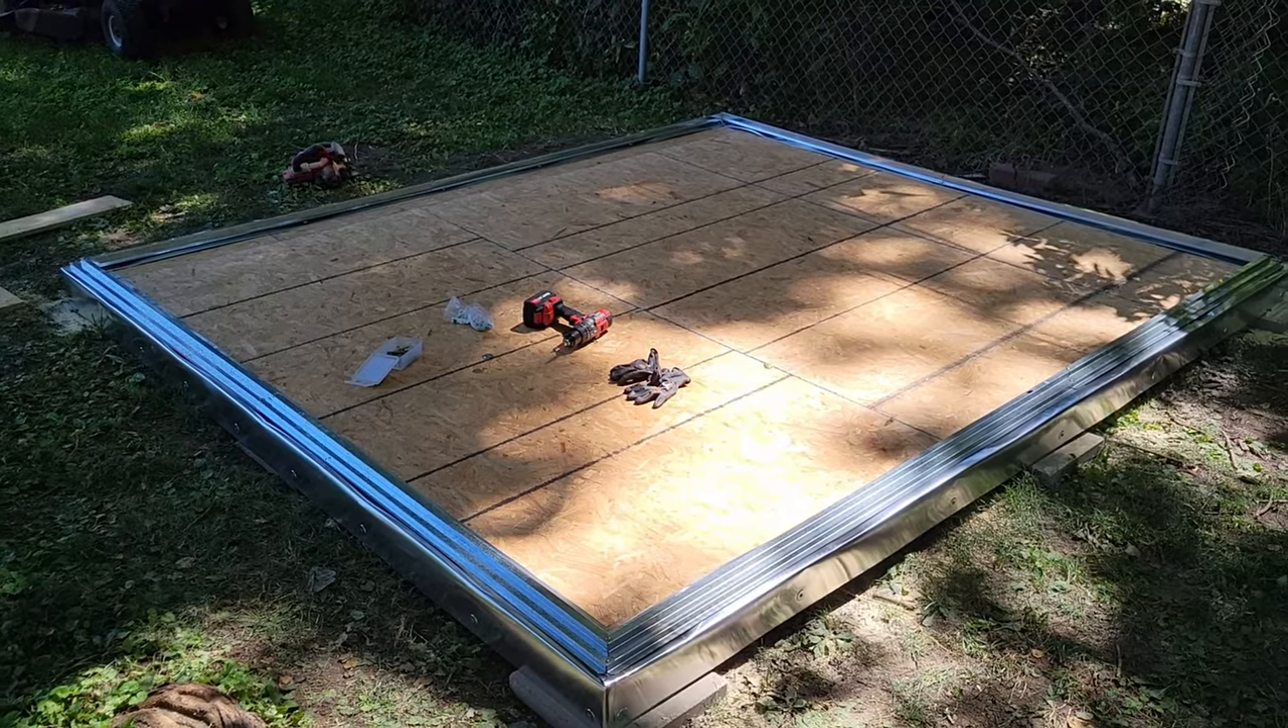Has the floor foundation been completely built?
Yes.